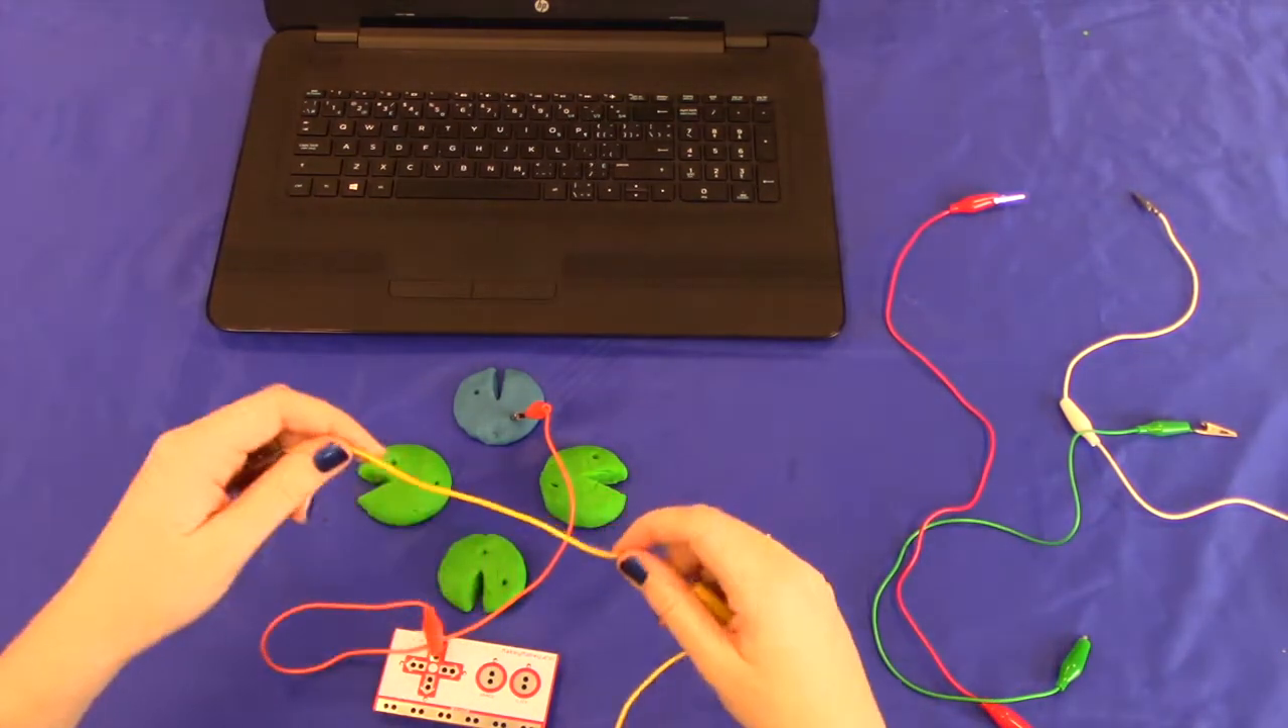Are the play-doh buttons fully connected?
No.